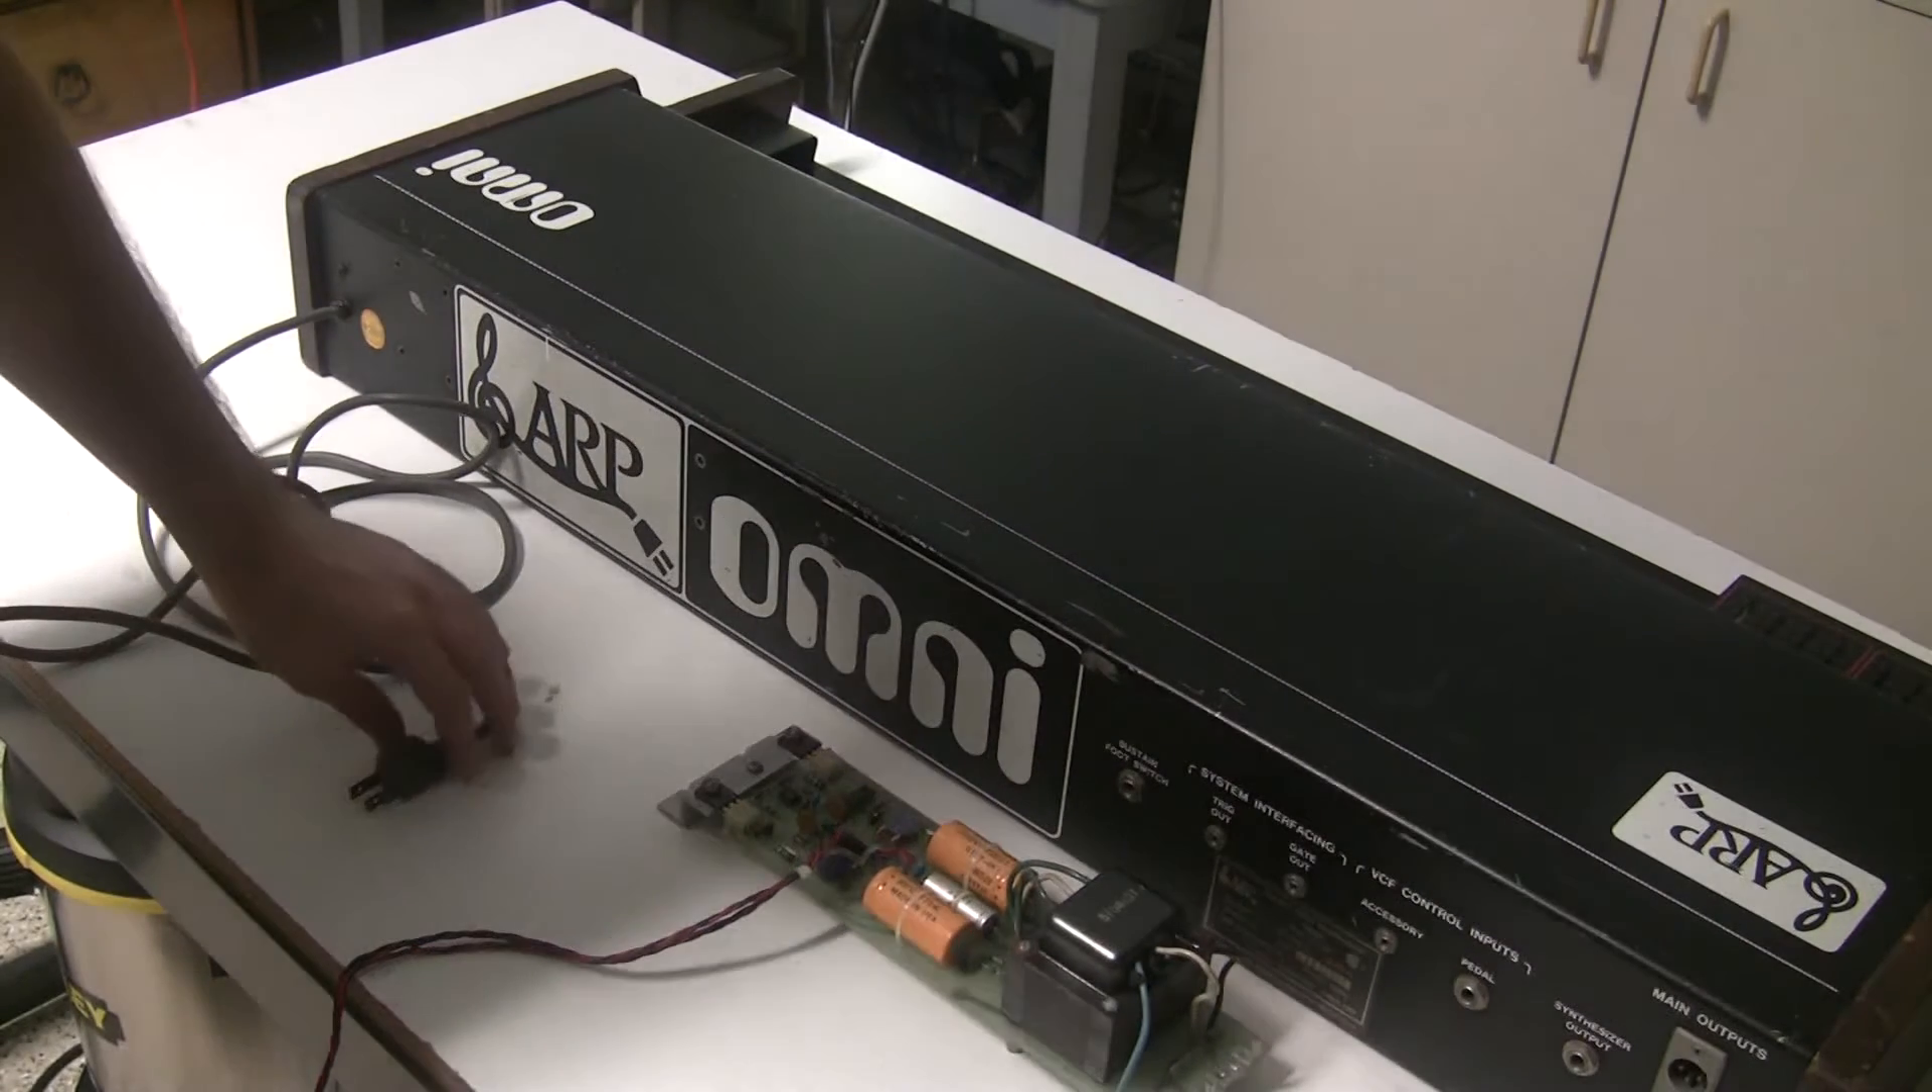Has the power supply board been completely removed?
Yes.